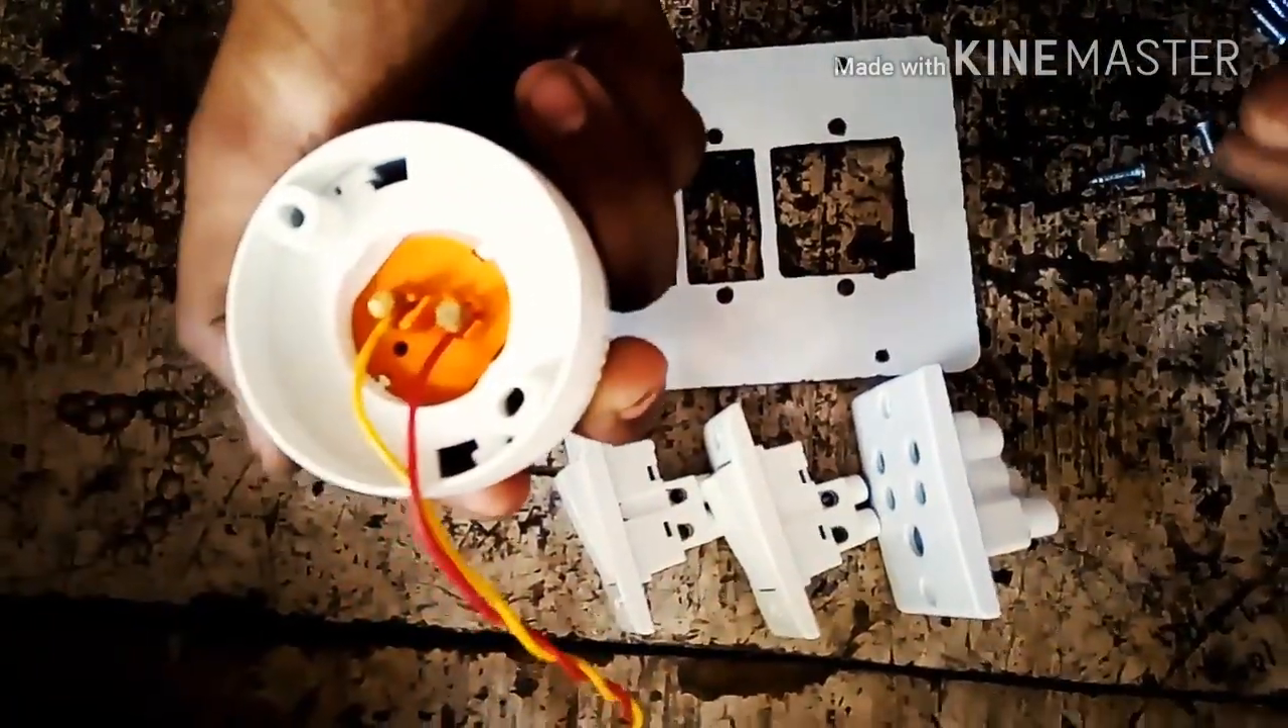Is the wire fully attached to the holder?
Yes.